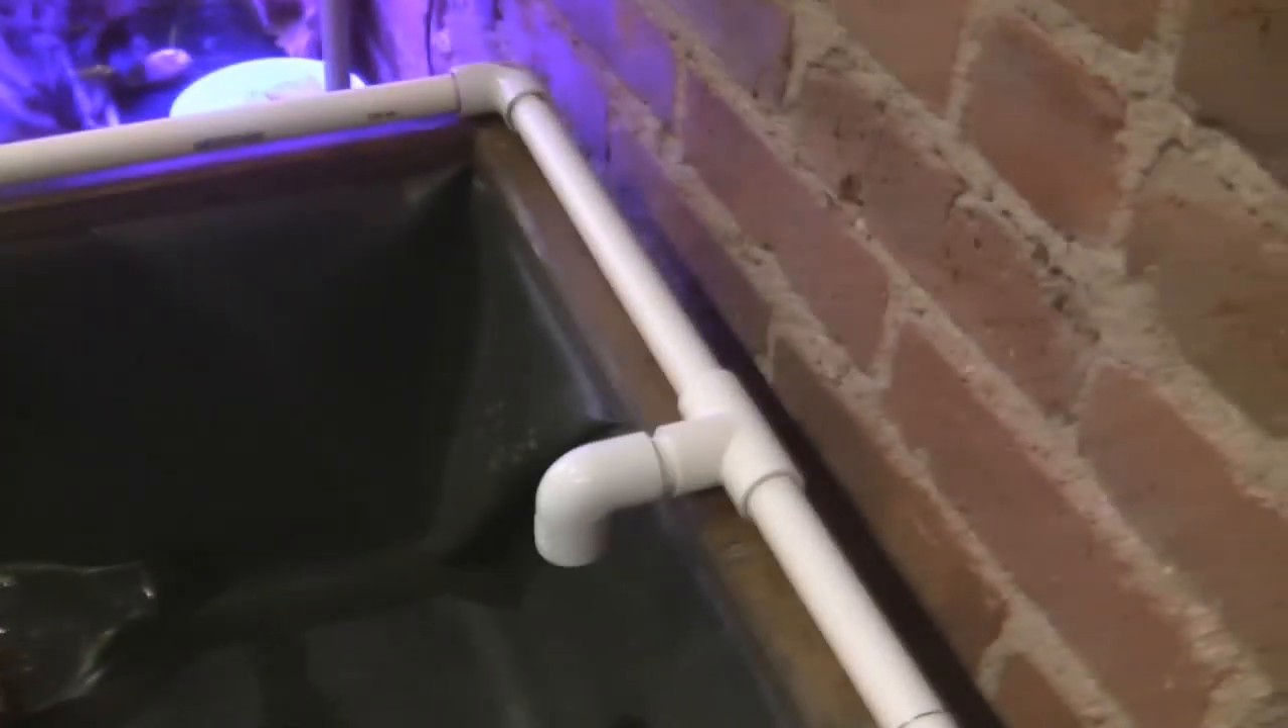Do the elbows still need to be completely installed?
No.